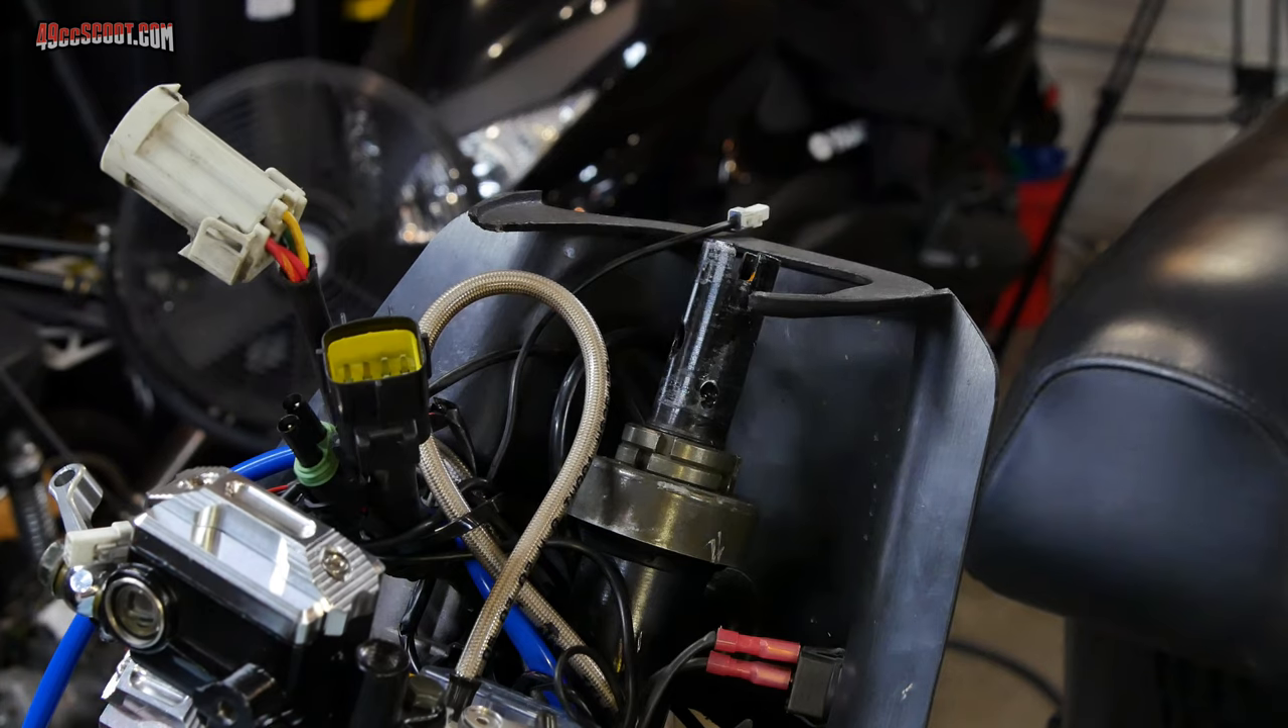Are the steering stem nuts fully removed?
No.